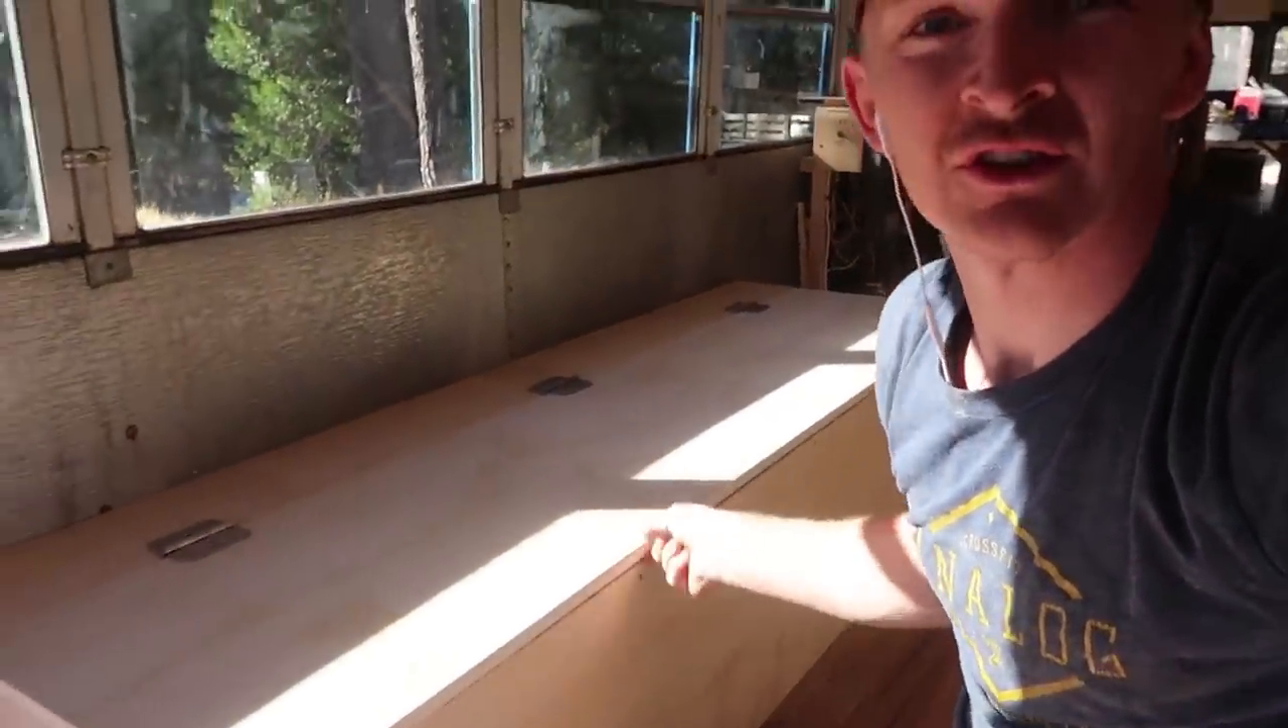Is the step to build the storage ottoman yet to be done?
No.